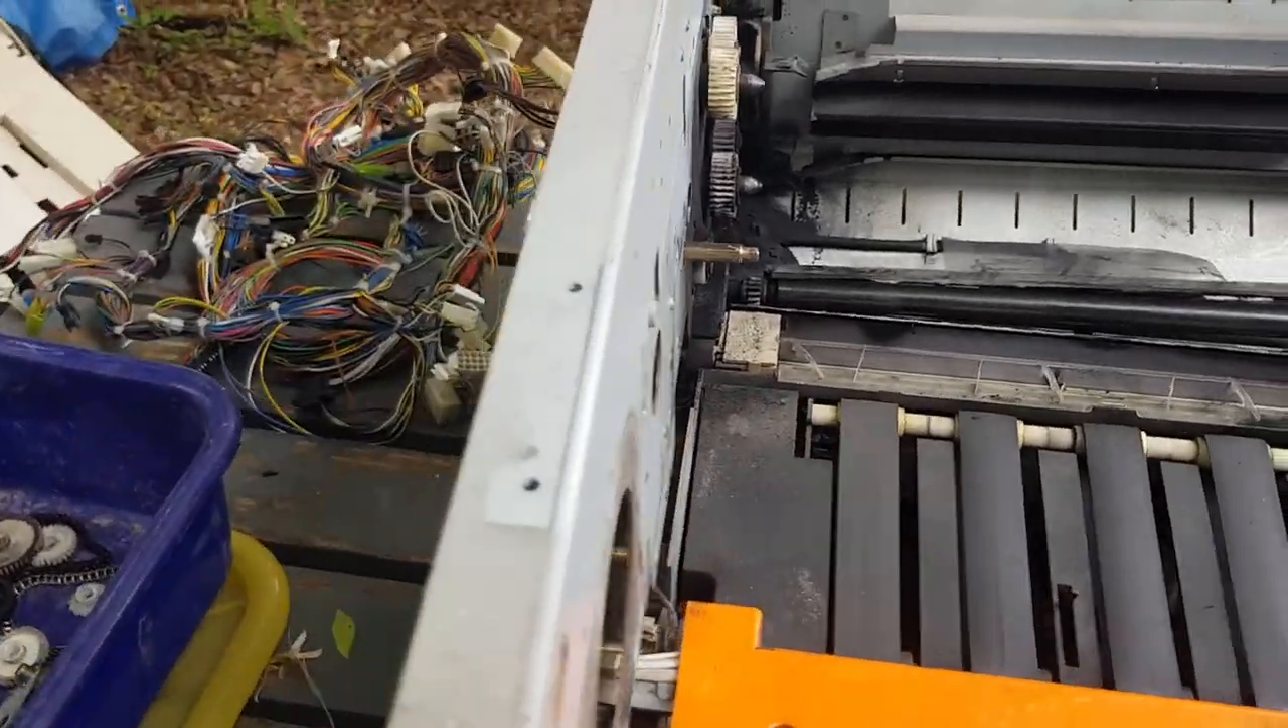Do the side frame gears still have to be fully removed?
Yes.